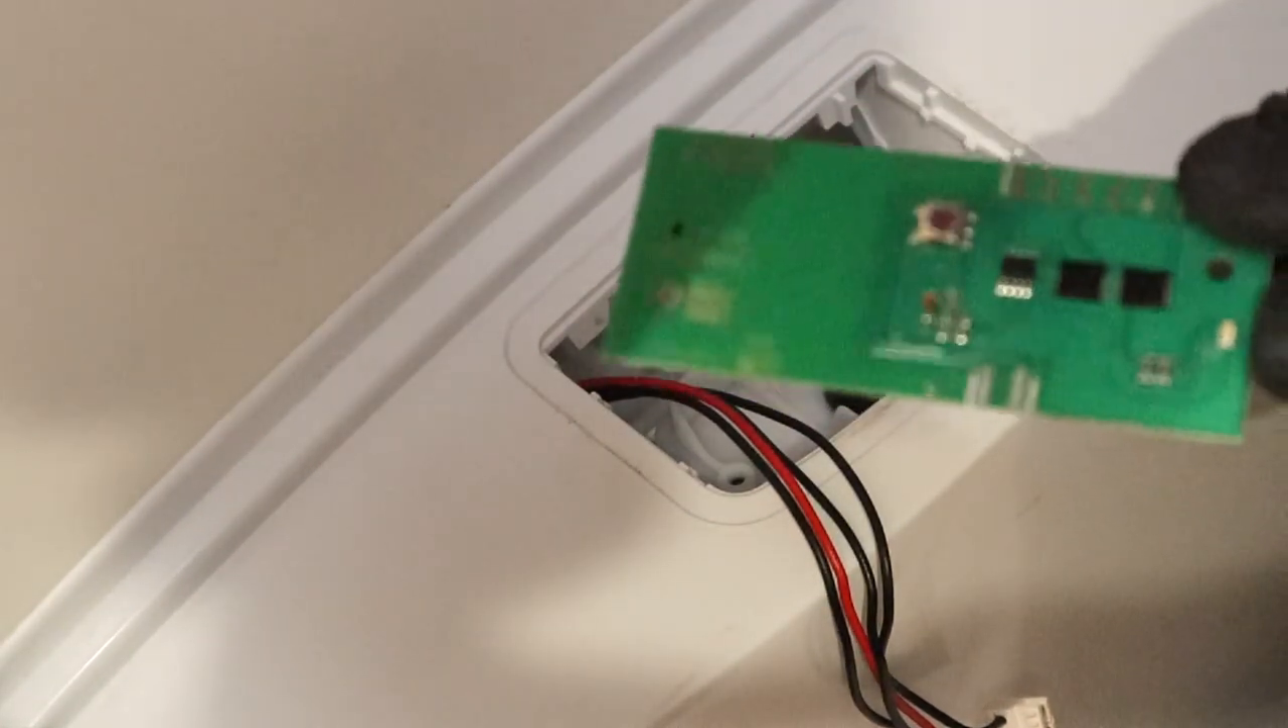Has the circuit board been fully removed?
Yes.